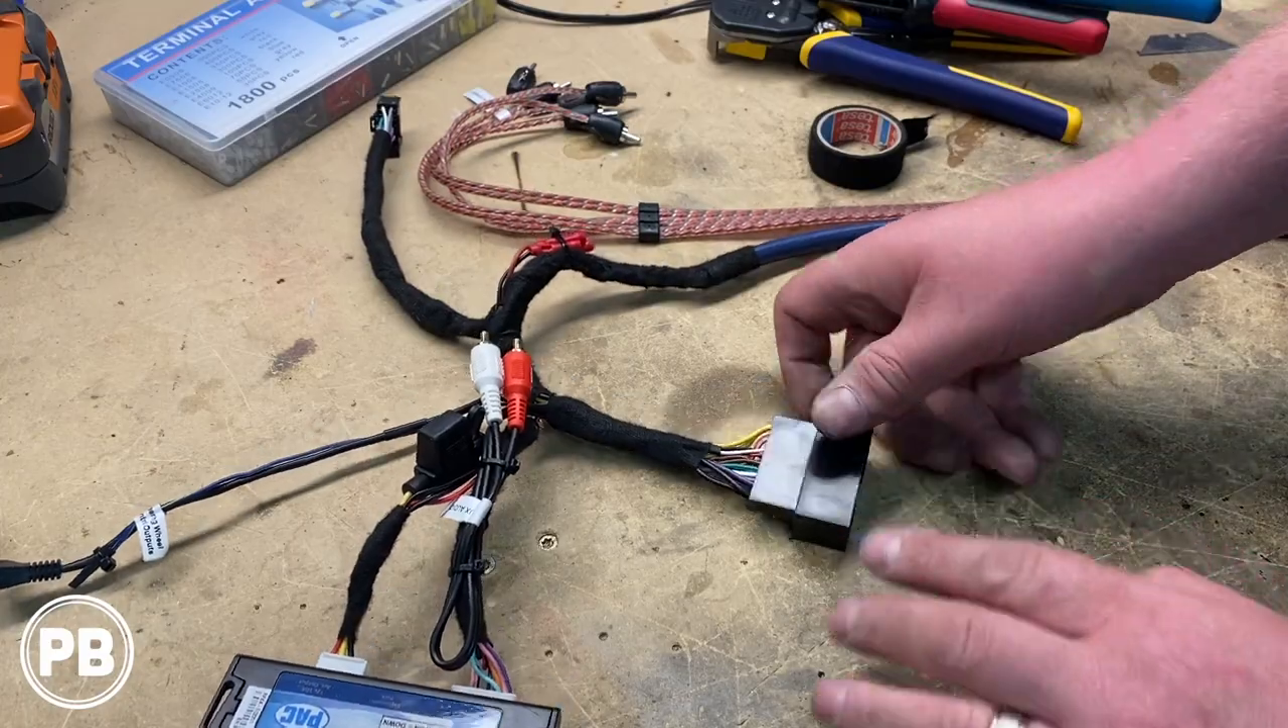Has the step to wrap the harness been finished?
Yes.